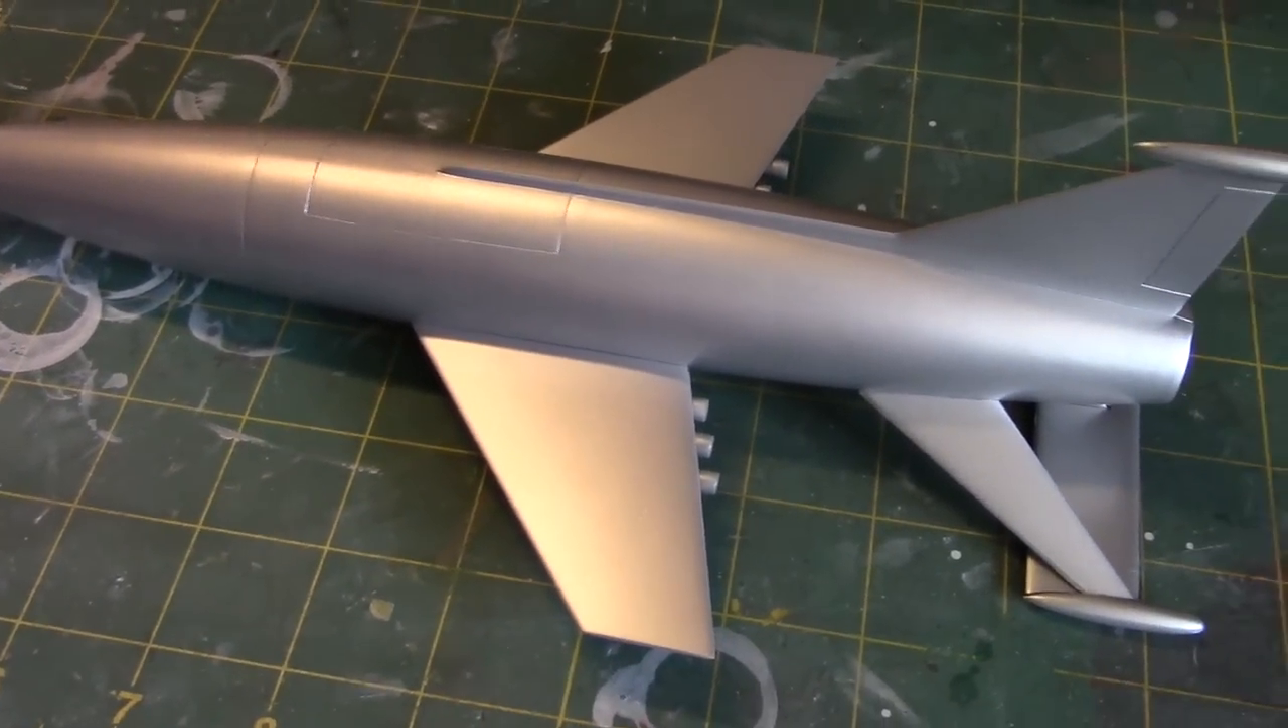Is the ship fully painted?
Yes.